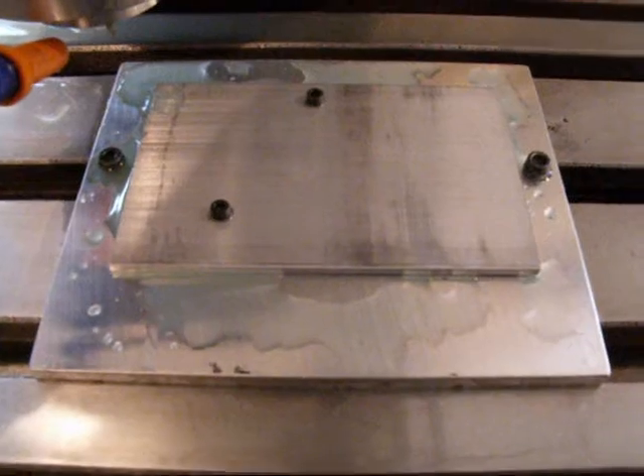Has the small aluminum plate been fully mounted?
Yes.